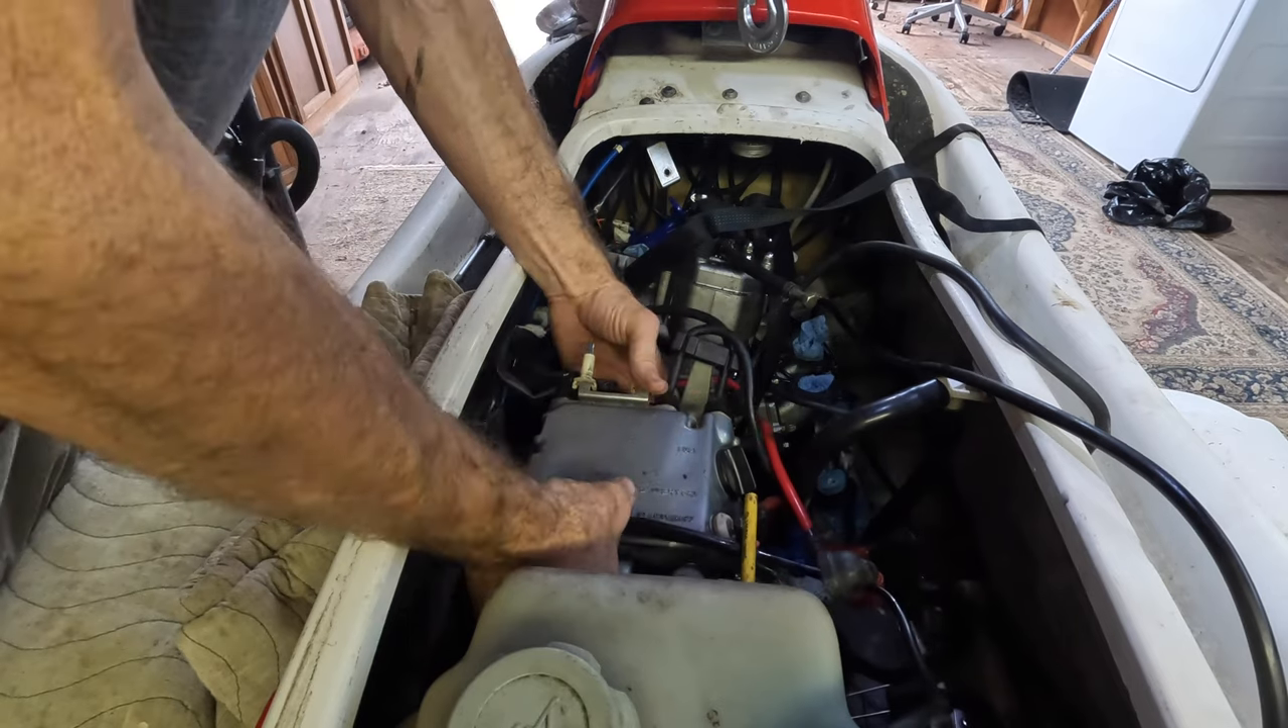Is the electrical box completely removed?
No.